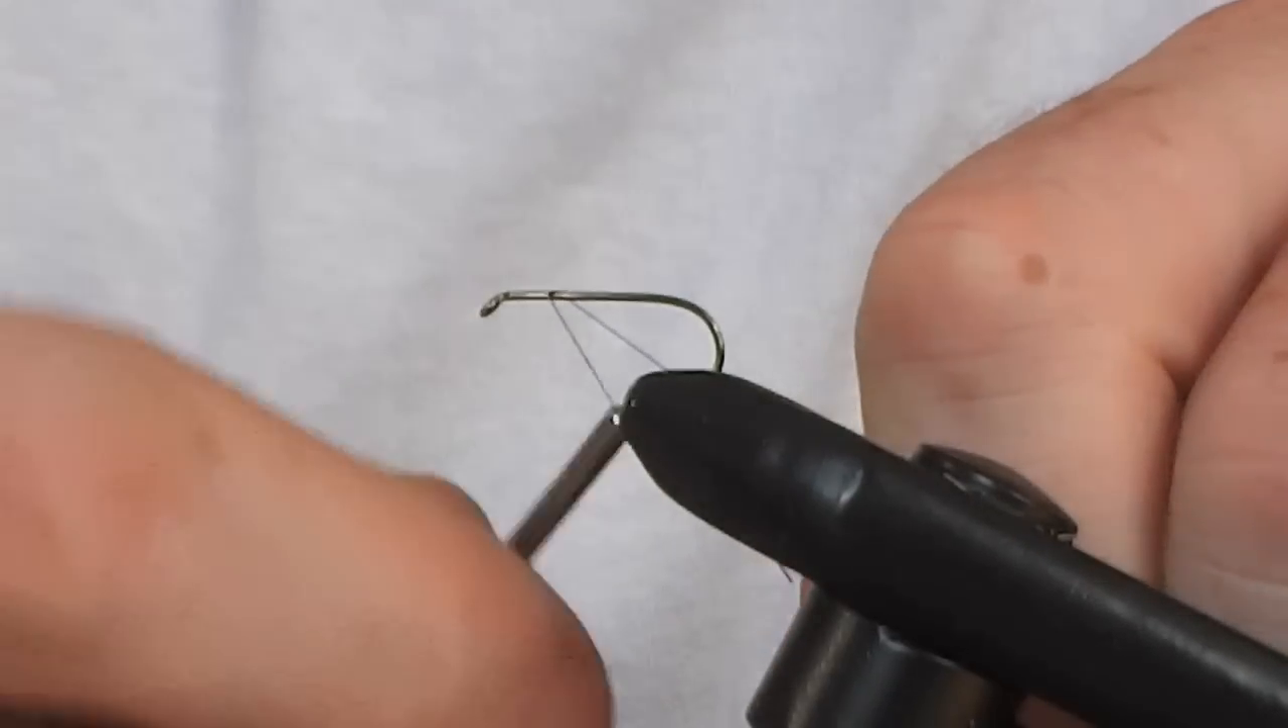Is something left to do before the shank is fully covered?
Yes.